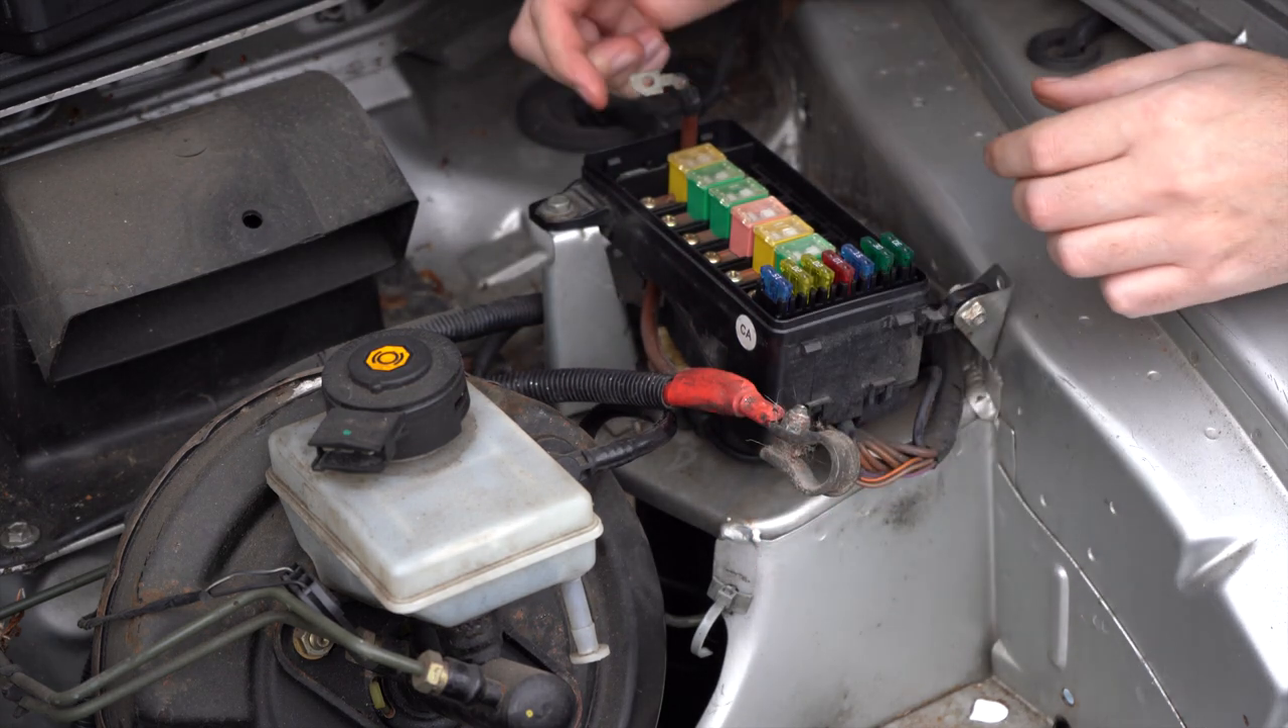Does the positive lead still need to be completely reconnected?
Yes.